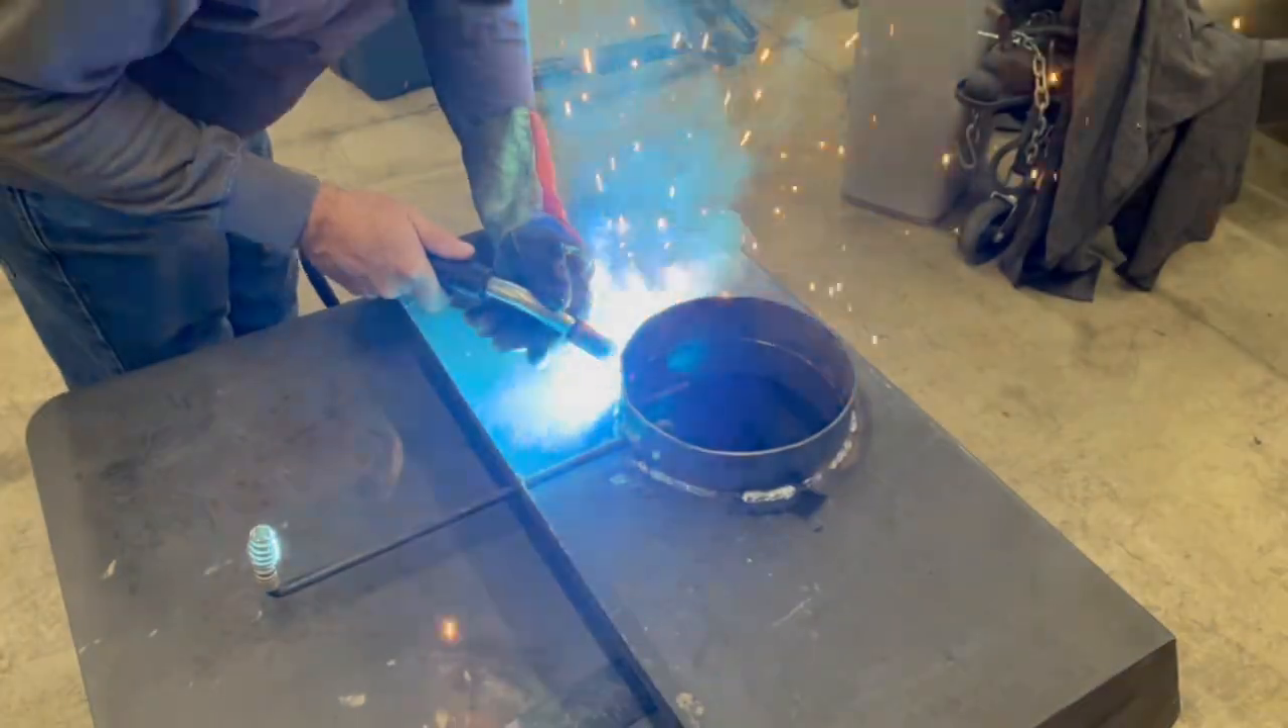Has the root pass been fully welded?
No.